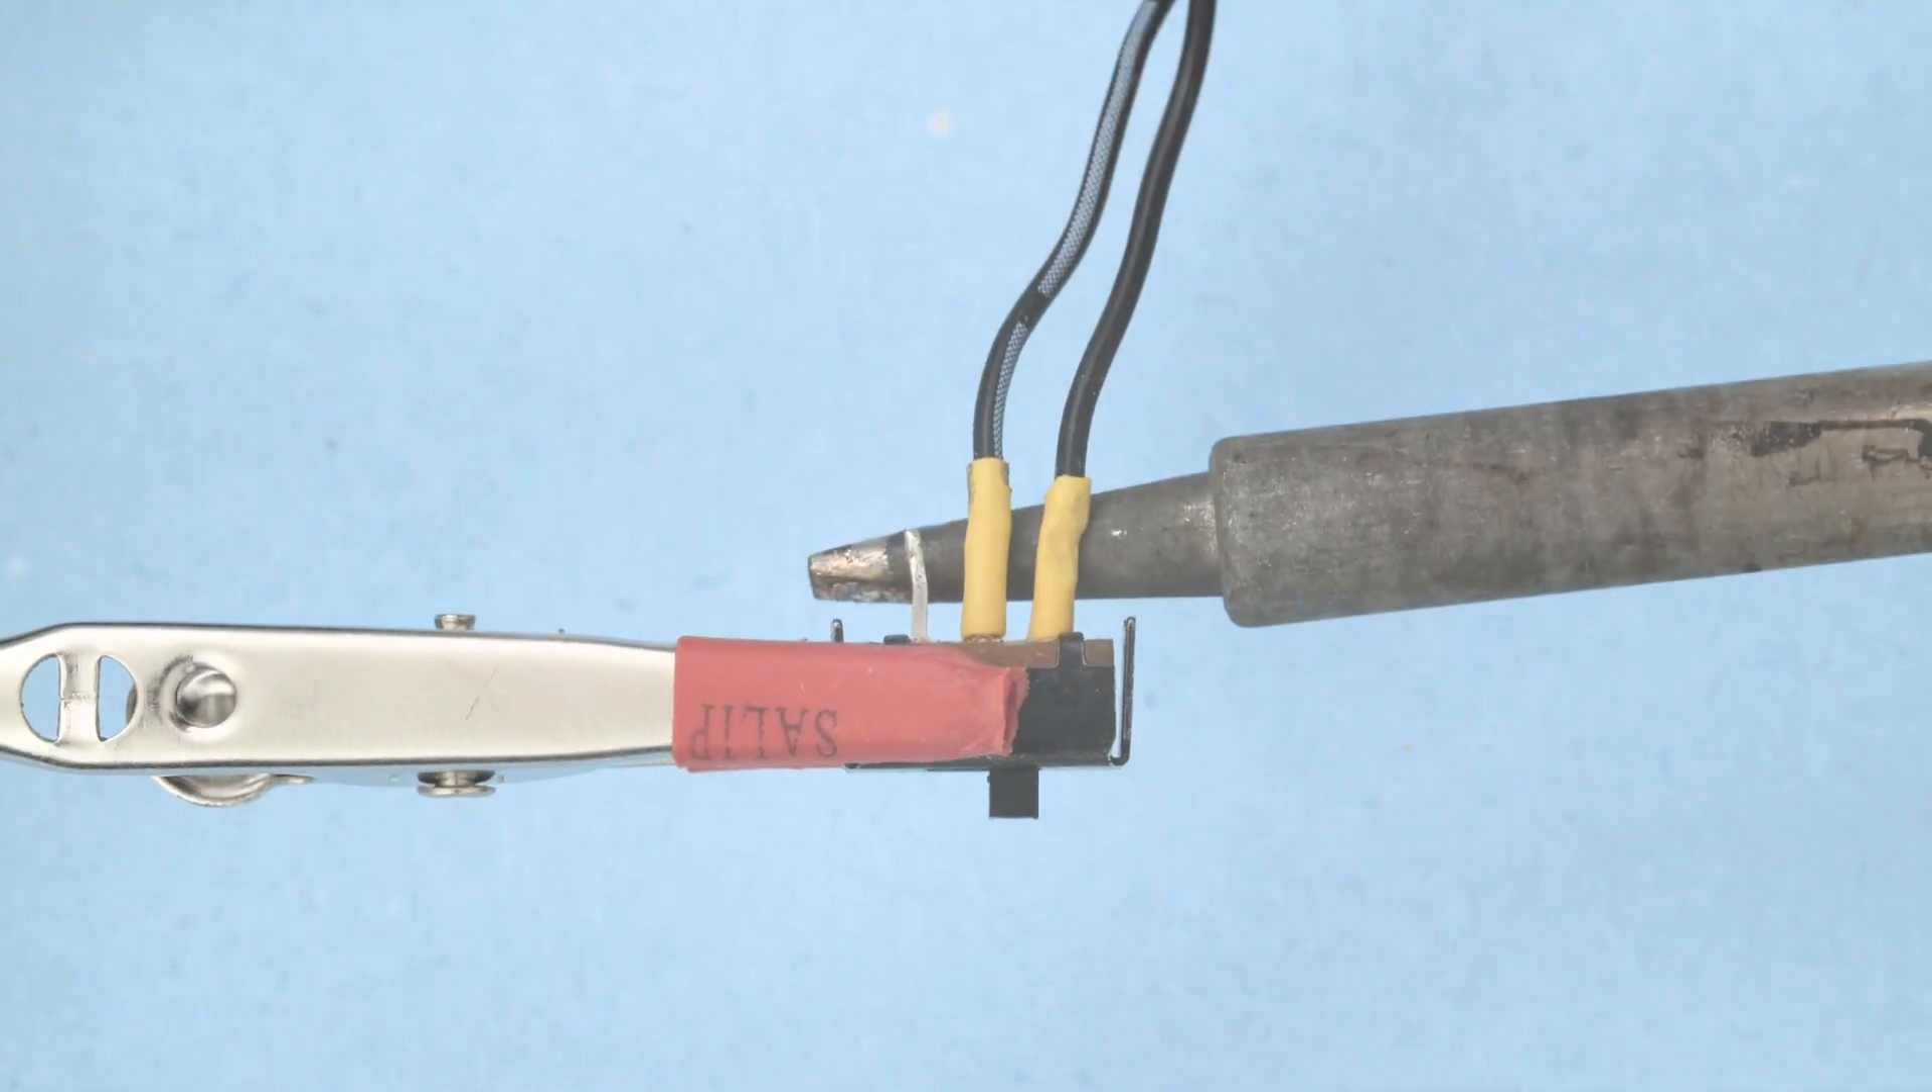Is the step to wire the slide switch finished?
Yes.